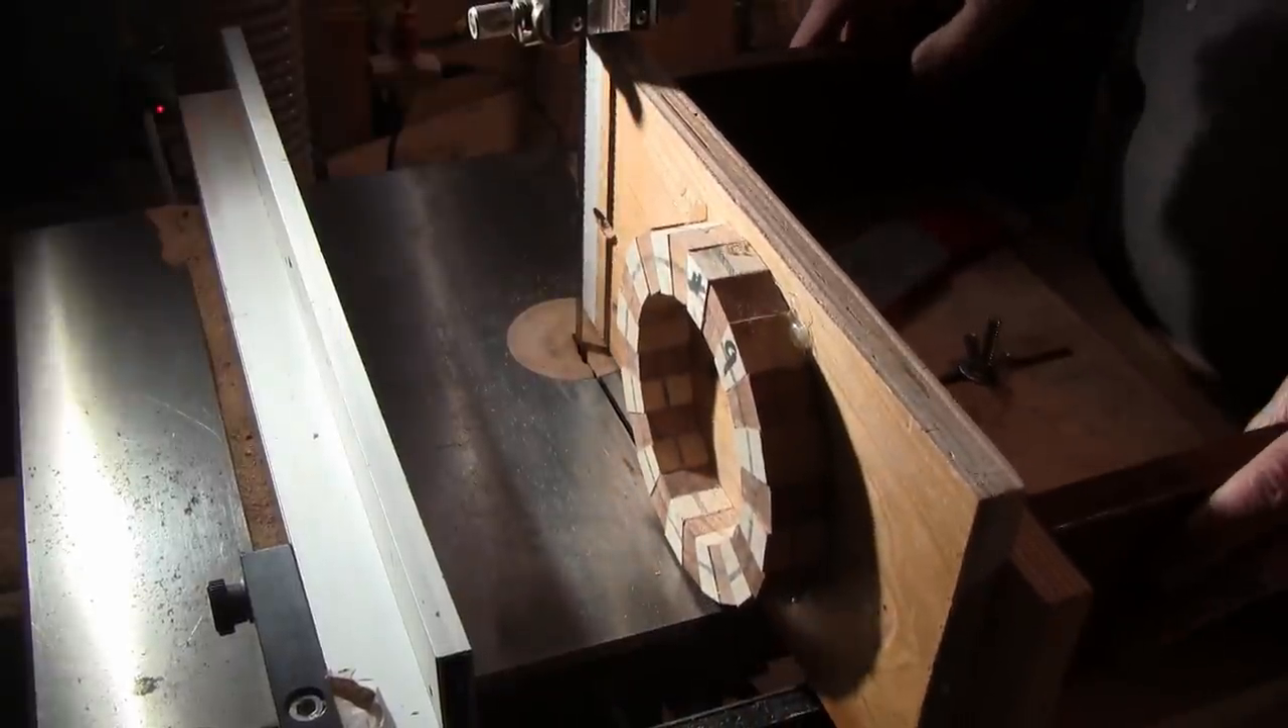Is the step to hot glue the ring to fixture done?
Yes.